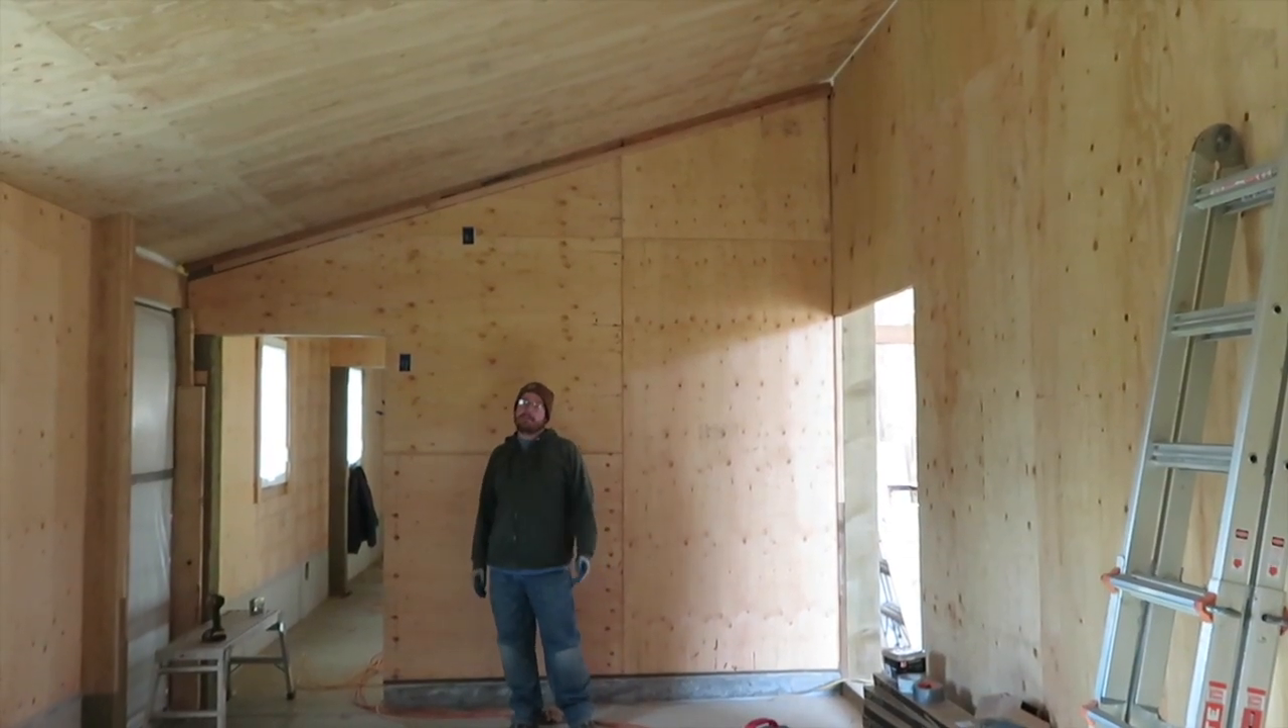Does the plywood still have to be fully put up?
No.